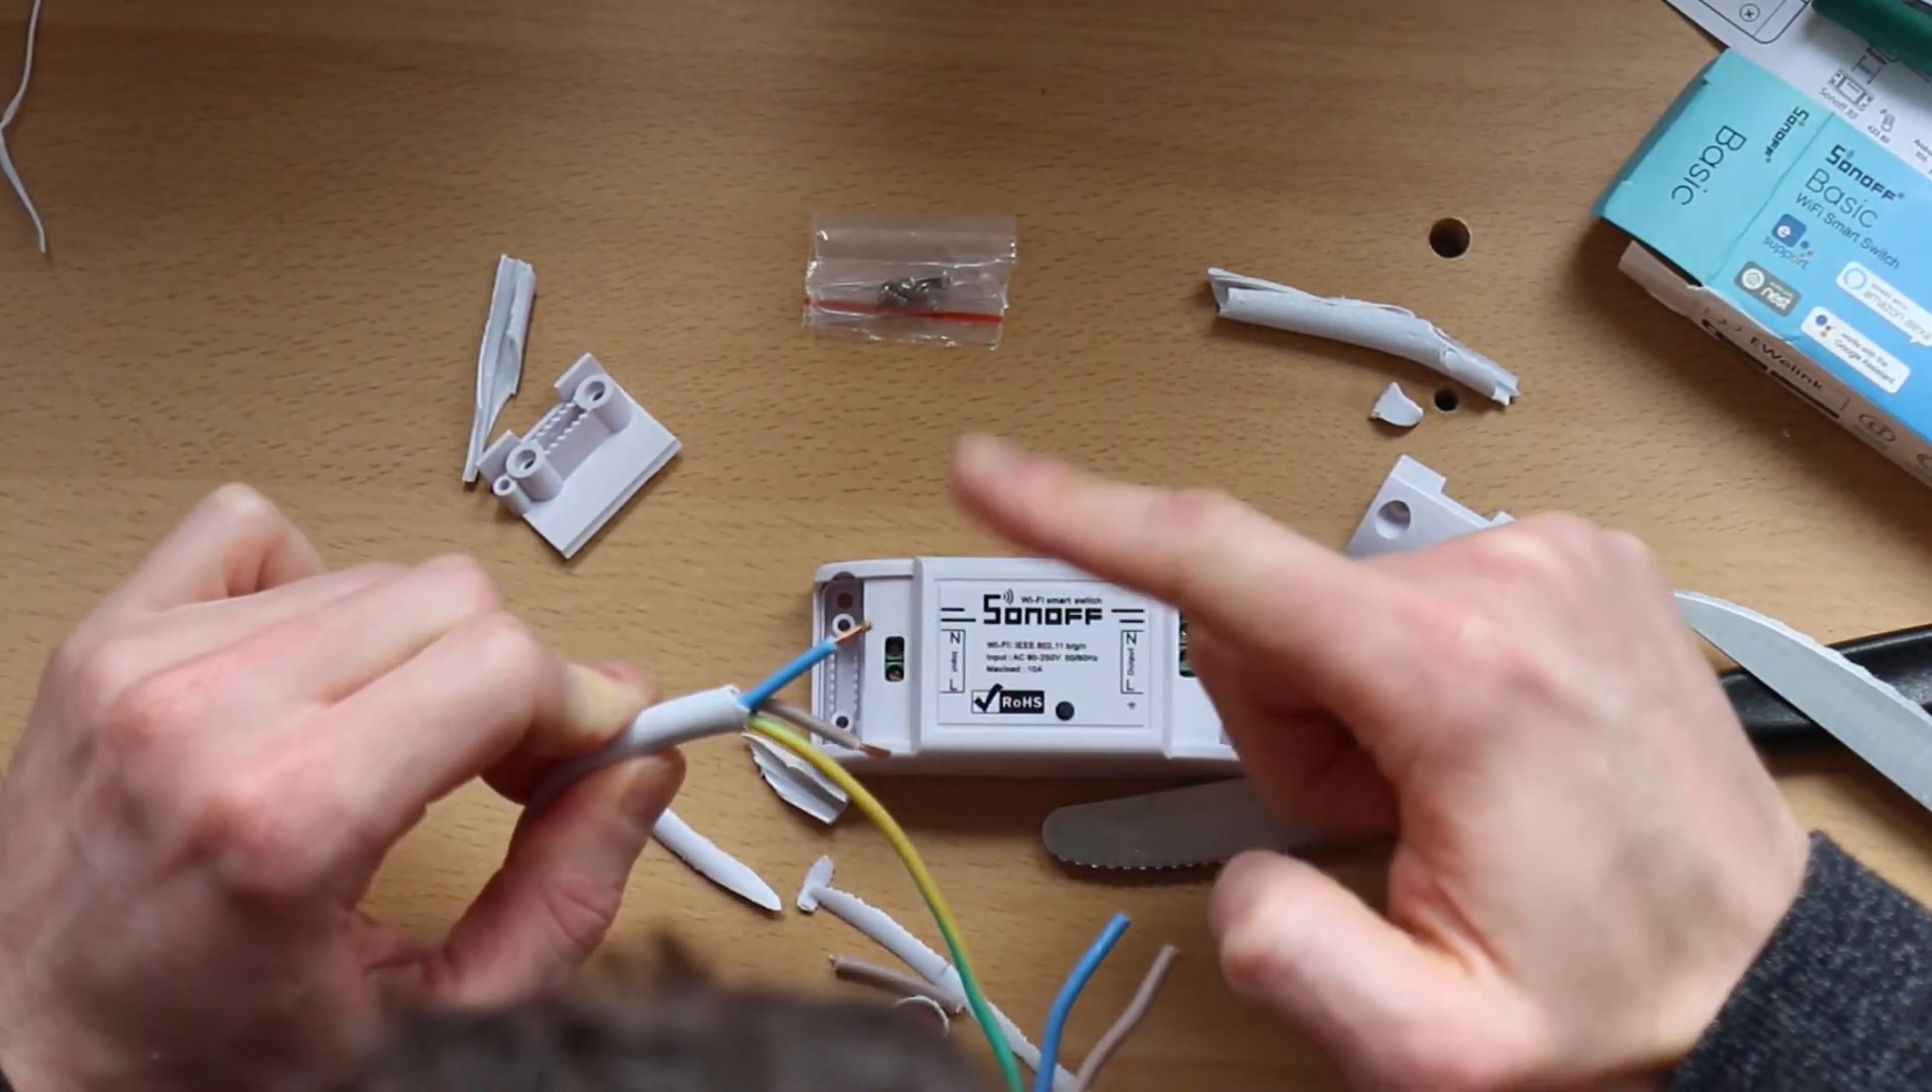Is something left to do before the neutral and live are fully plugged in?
Yes.